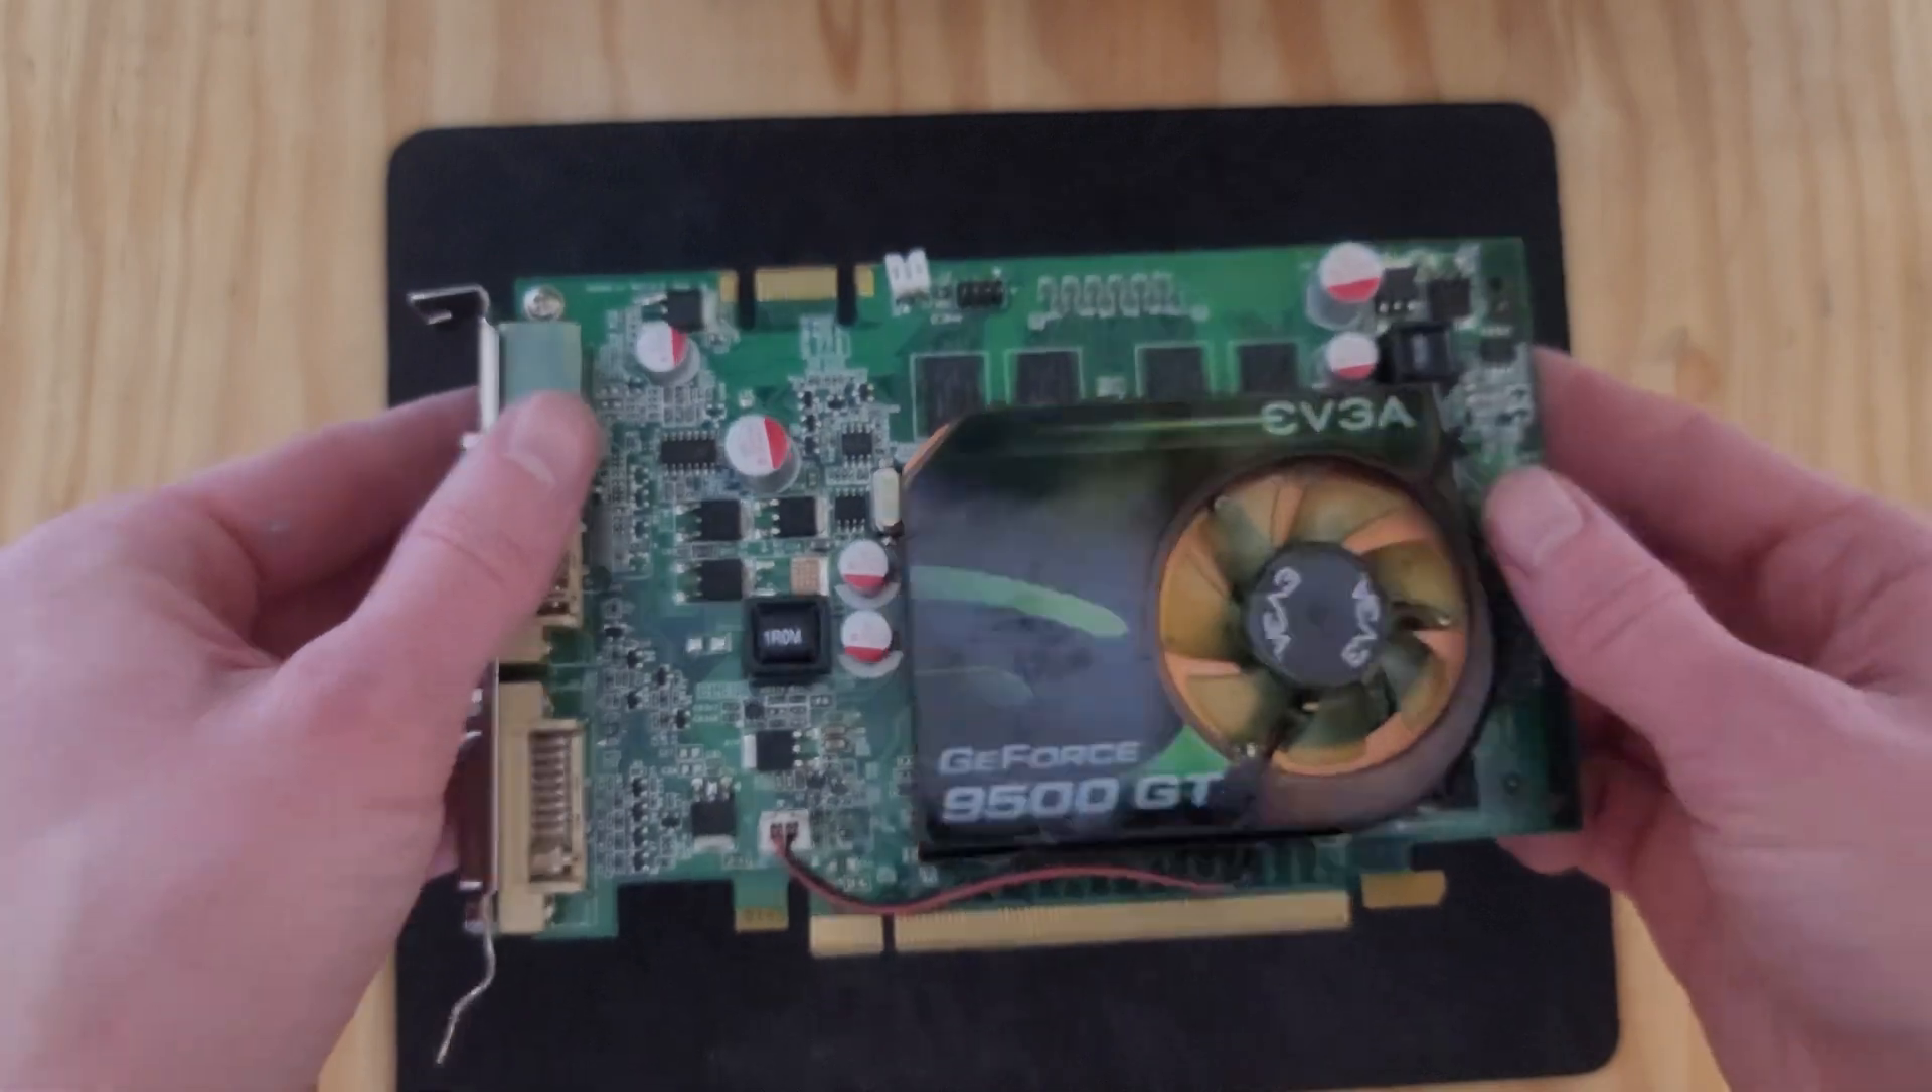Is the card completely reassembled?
Yes.